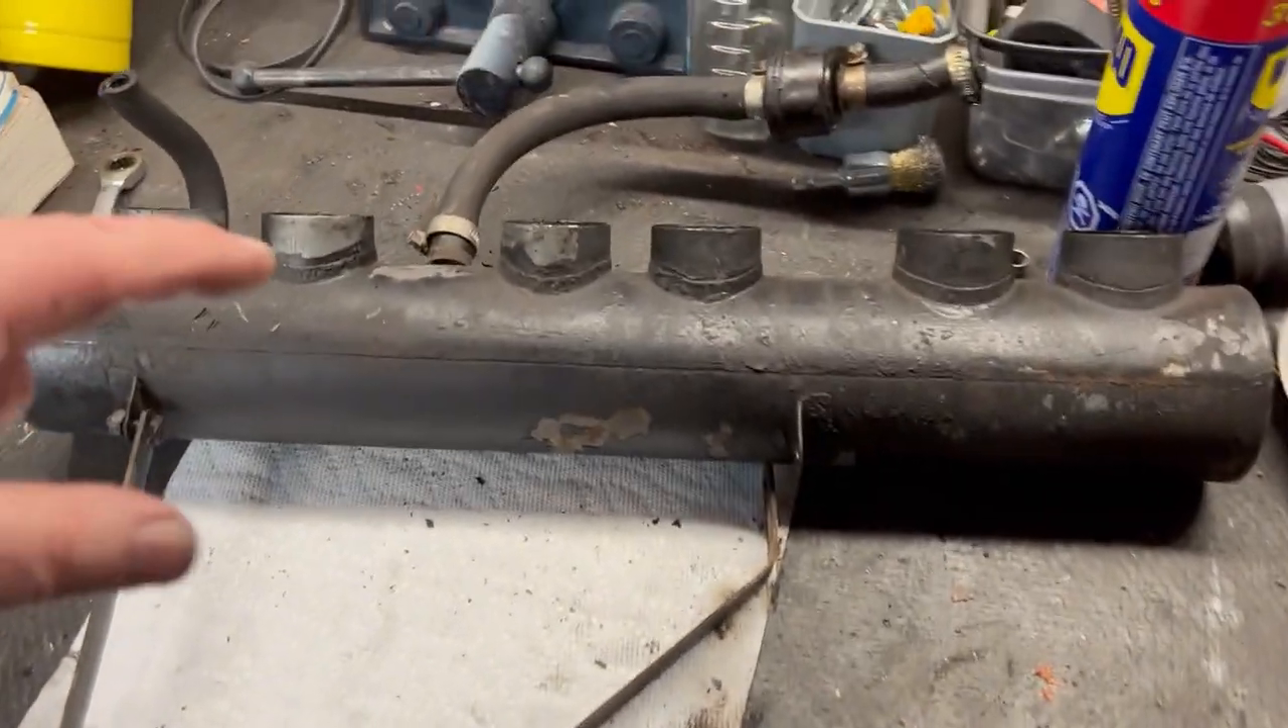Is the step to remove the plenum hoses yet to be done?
Yes.